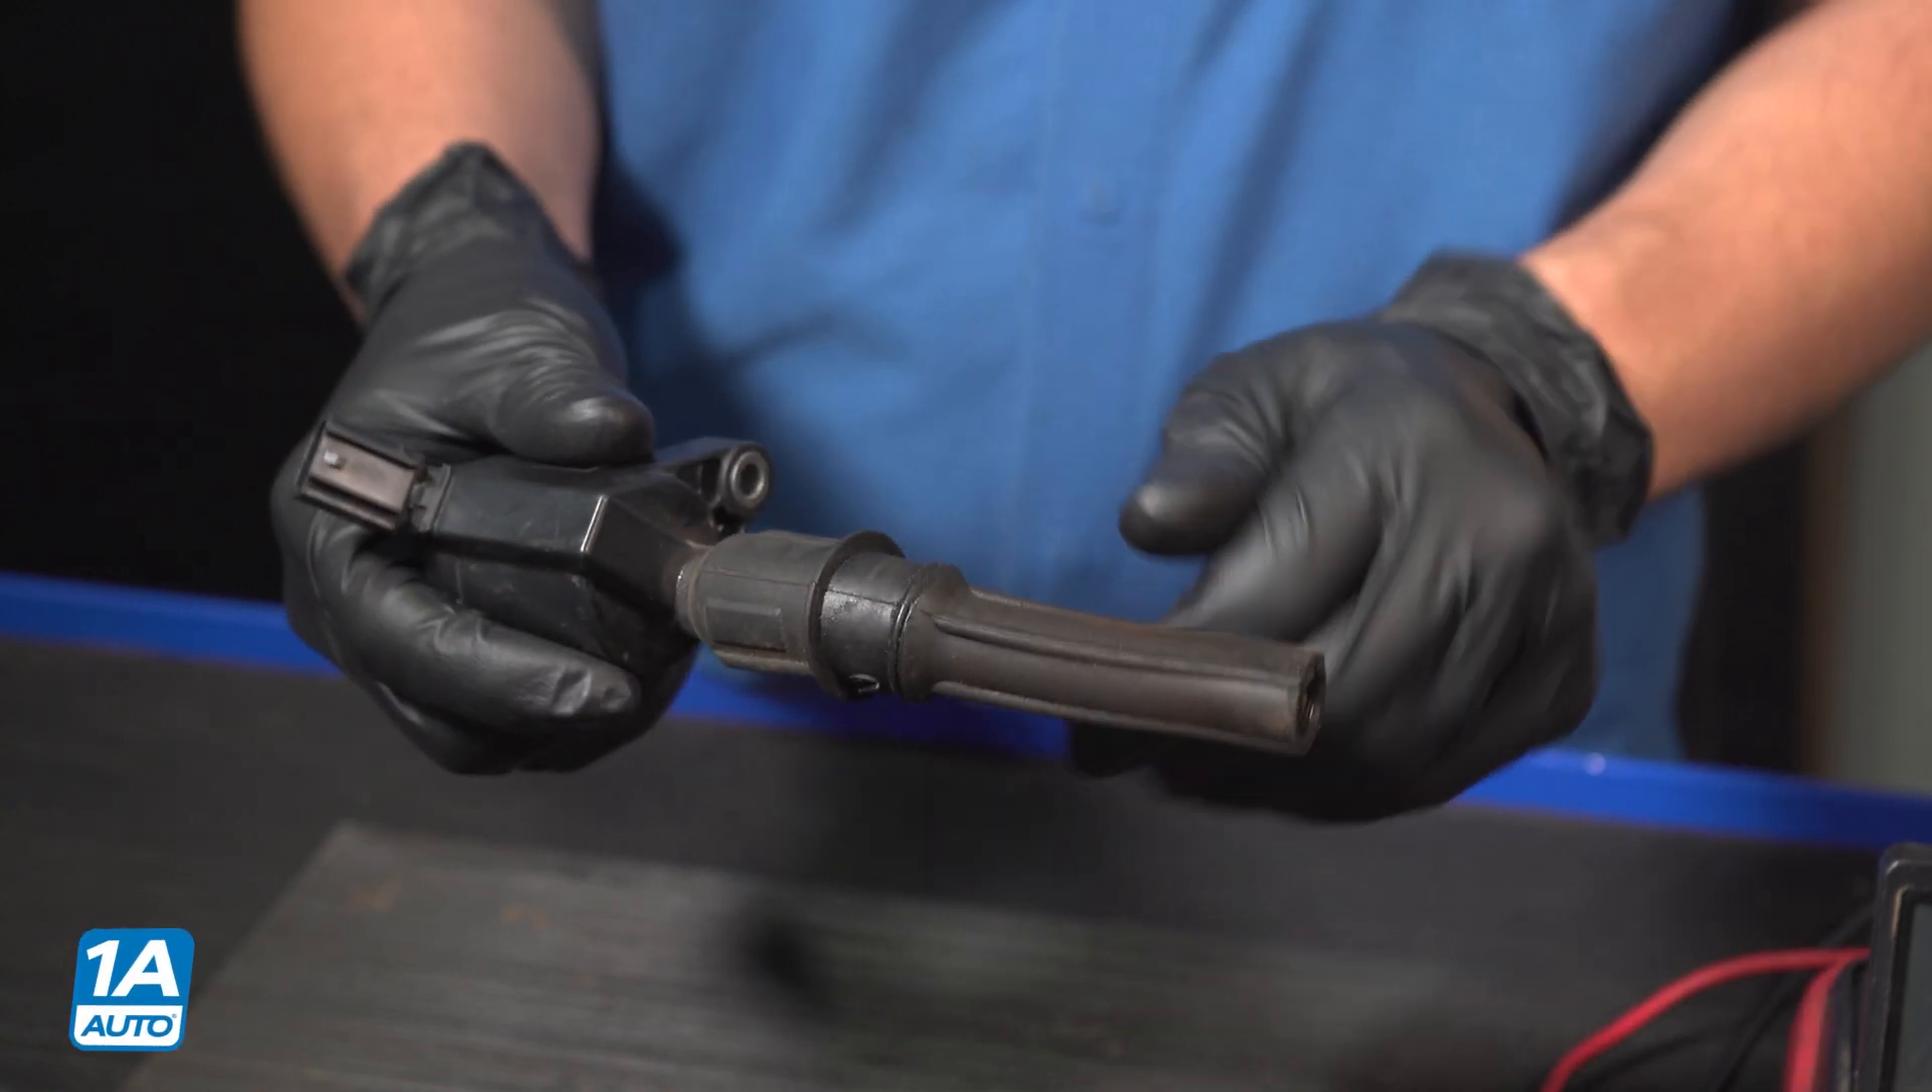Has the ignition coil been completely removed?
Yes.